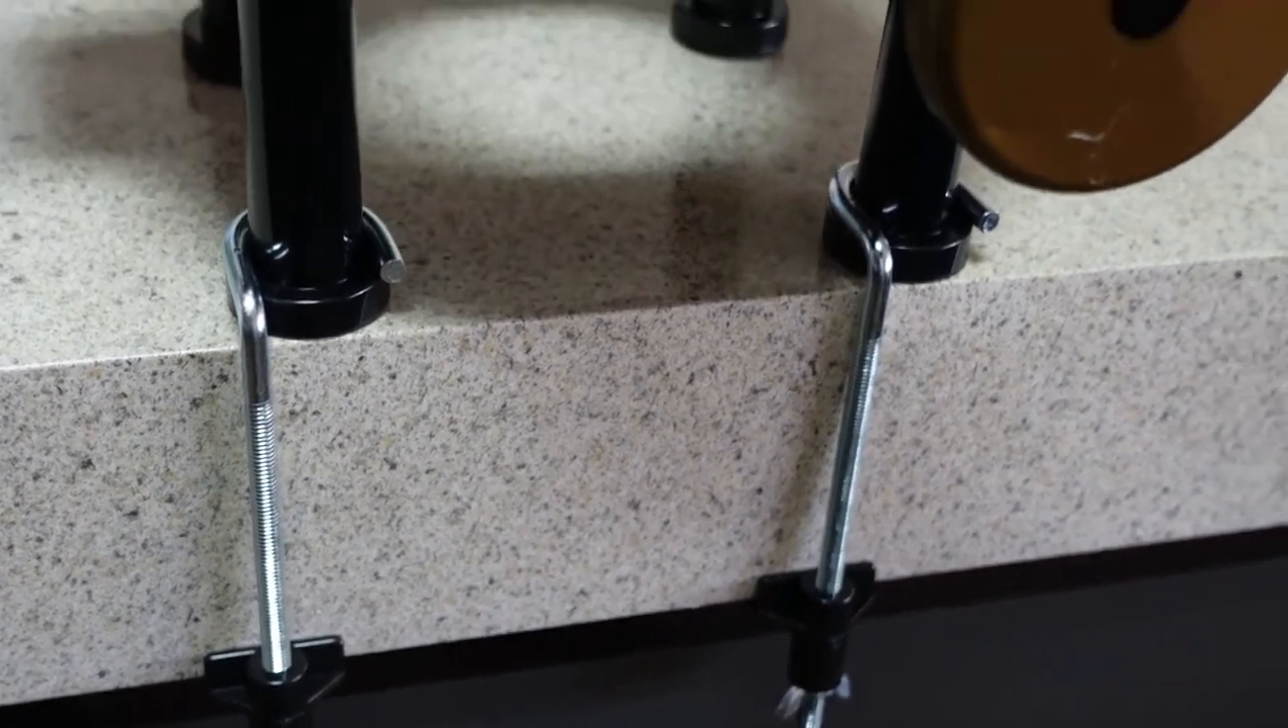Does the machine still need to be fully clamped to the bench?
No.